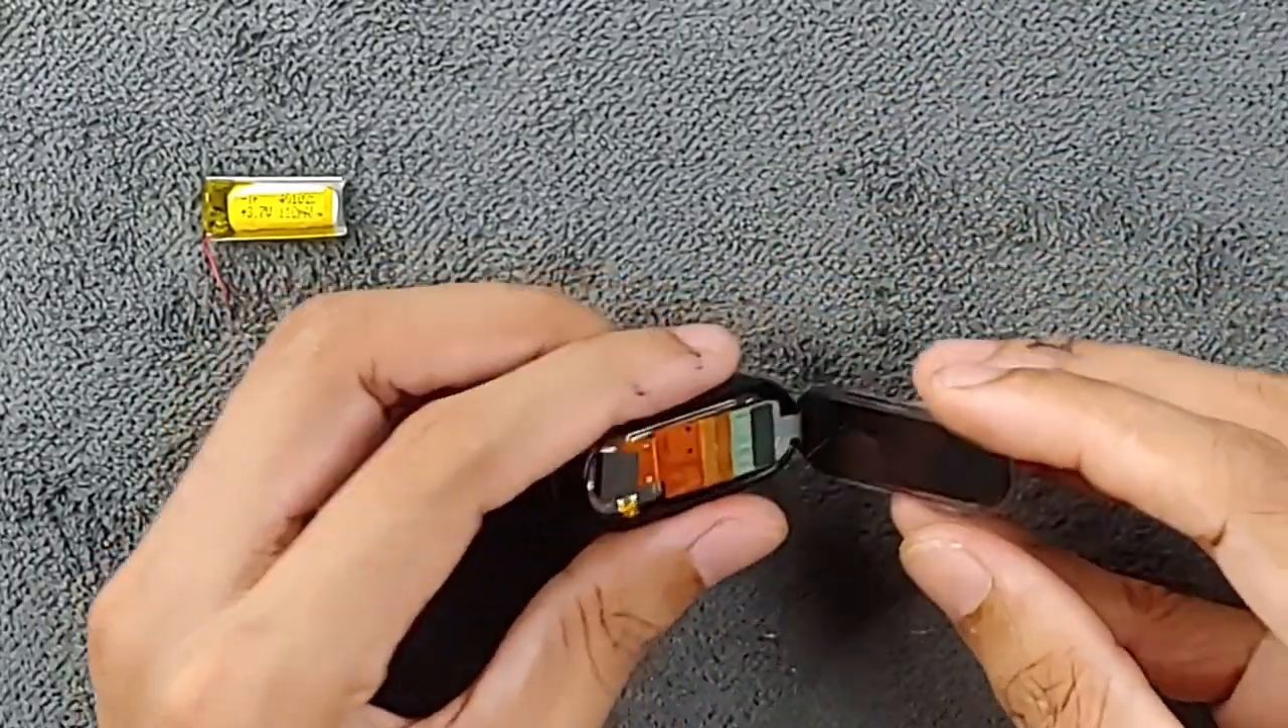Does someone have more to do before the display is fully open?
No.